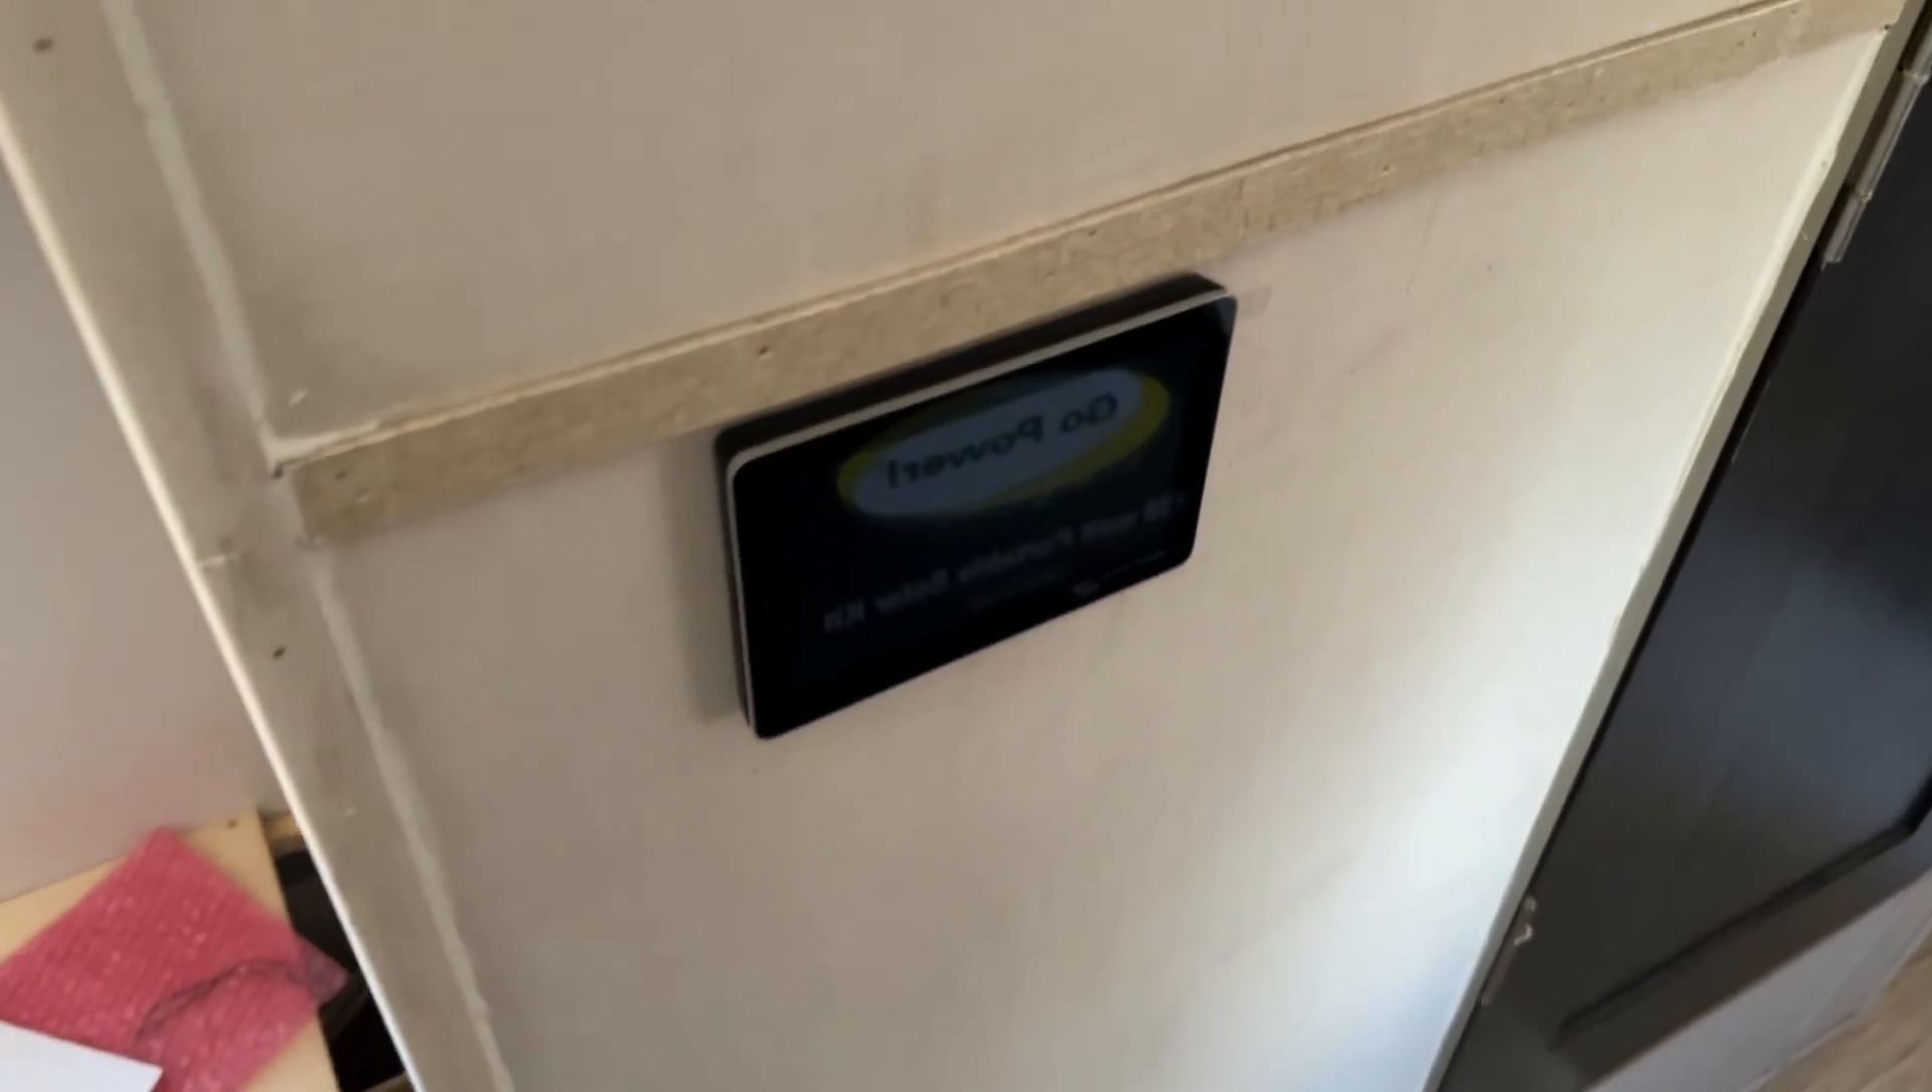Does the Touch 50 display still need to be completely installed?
No.